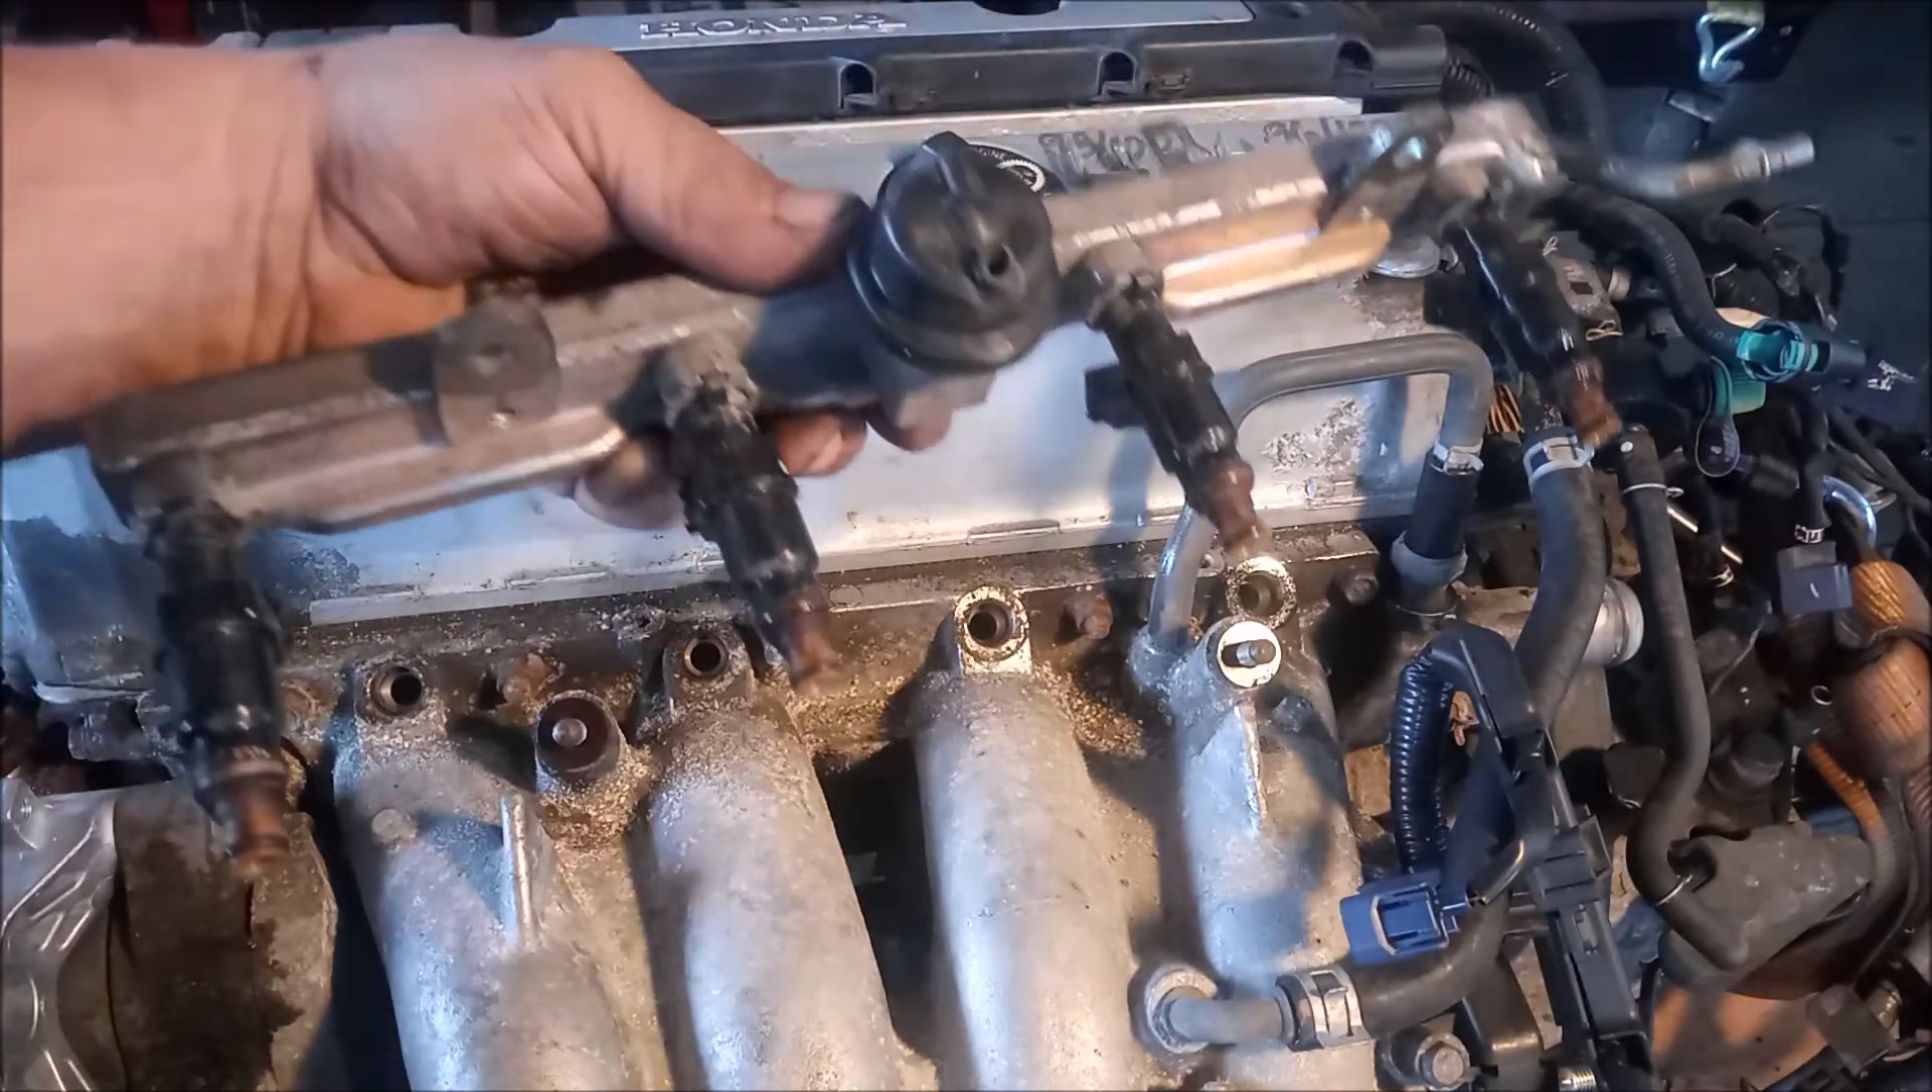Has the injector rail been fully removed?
Yes.